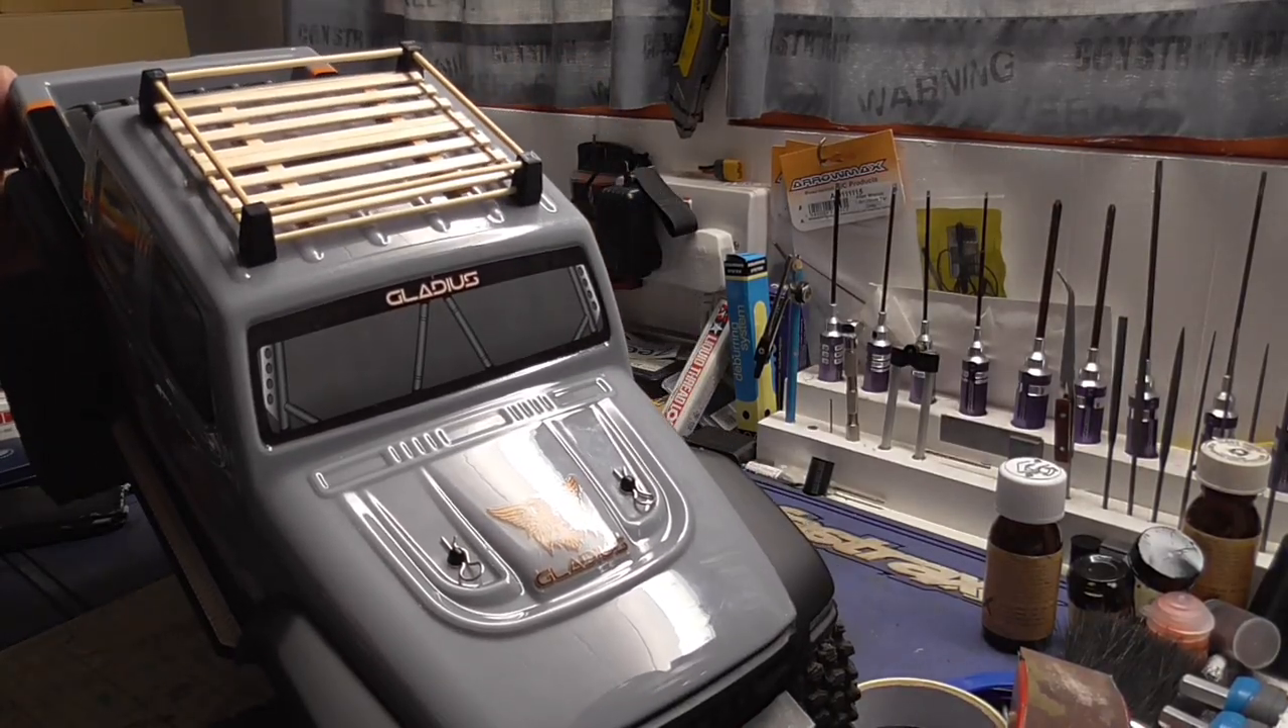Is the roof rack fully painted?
No.